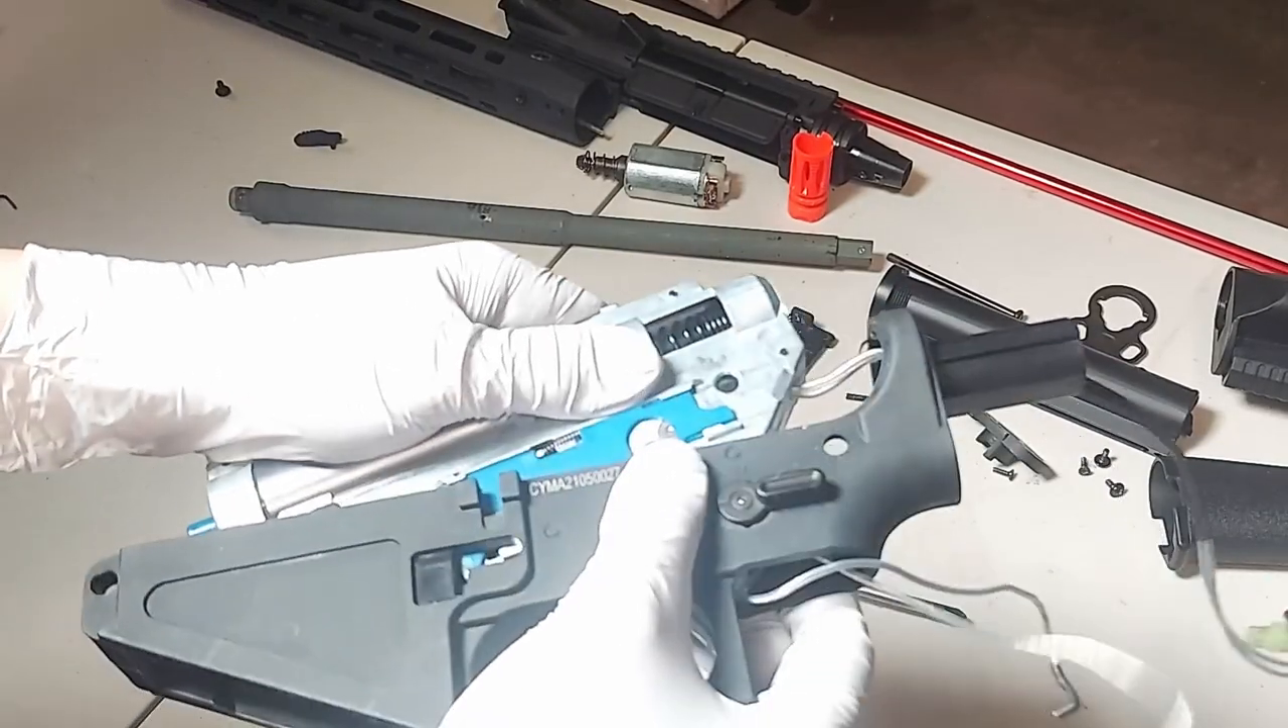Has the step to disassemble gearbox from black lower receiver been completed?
No.